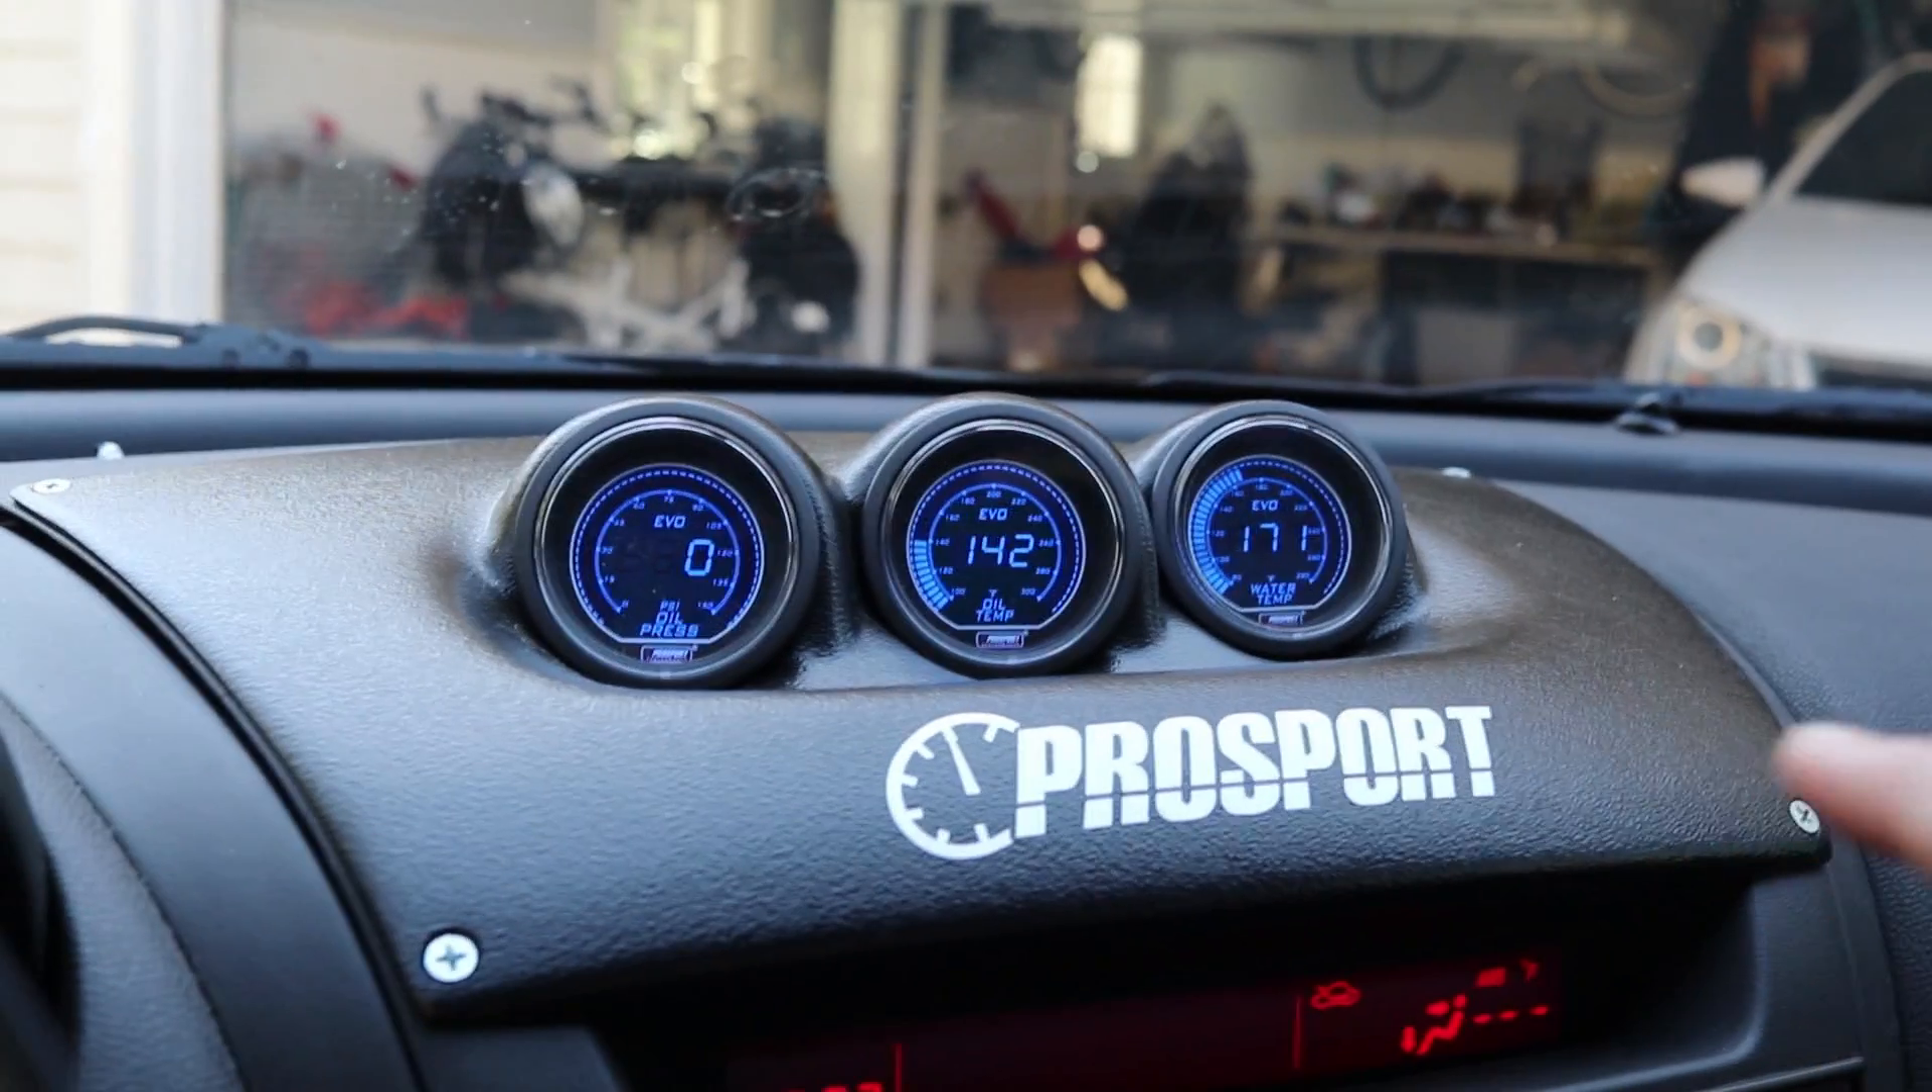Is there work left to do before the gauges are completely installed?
No.